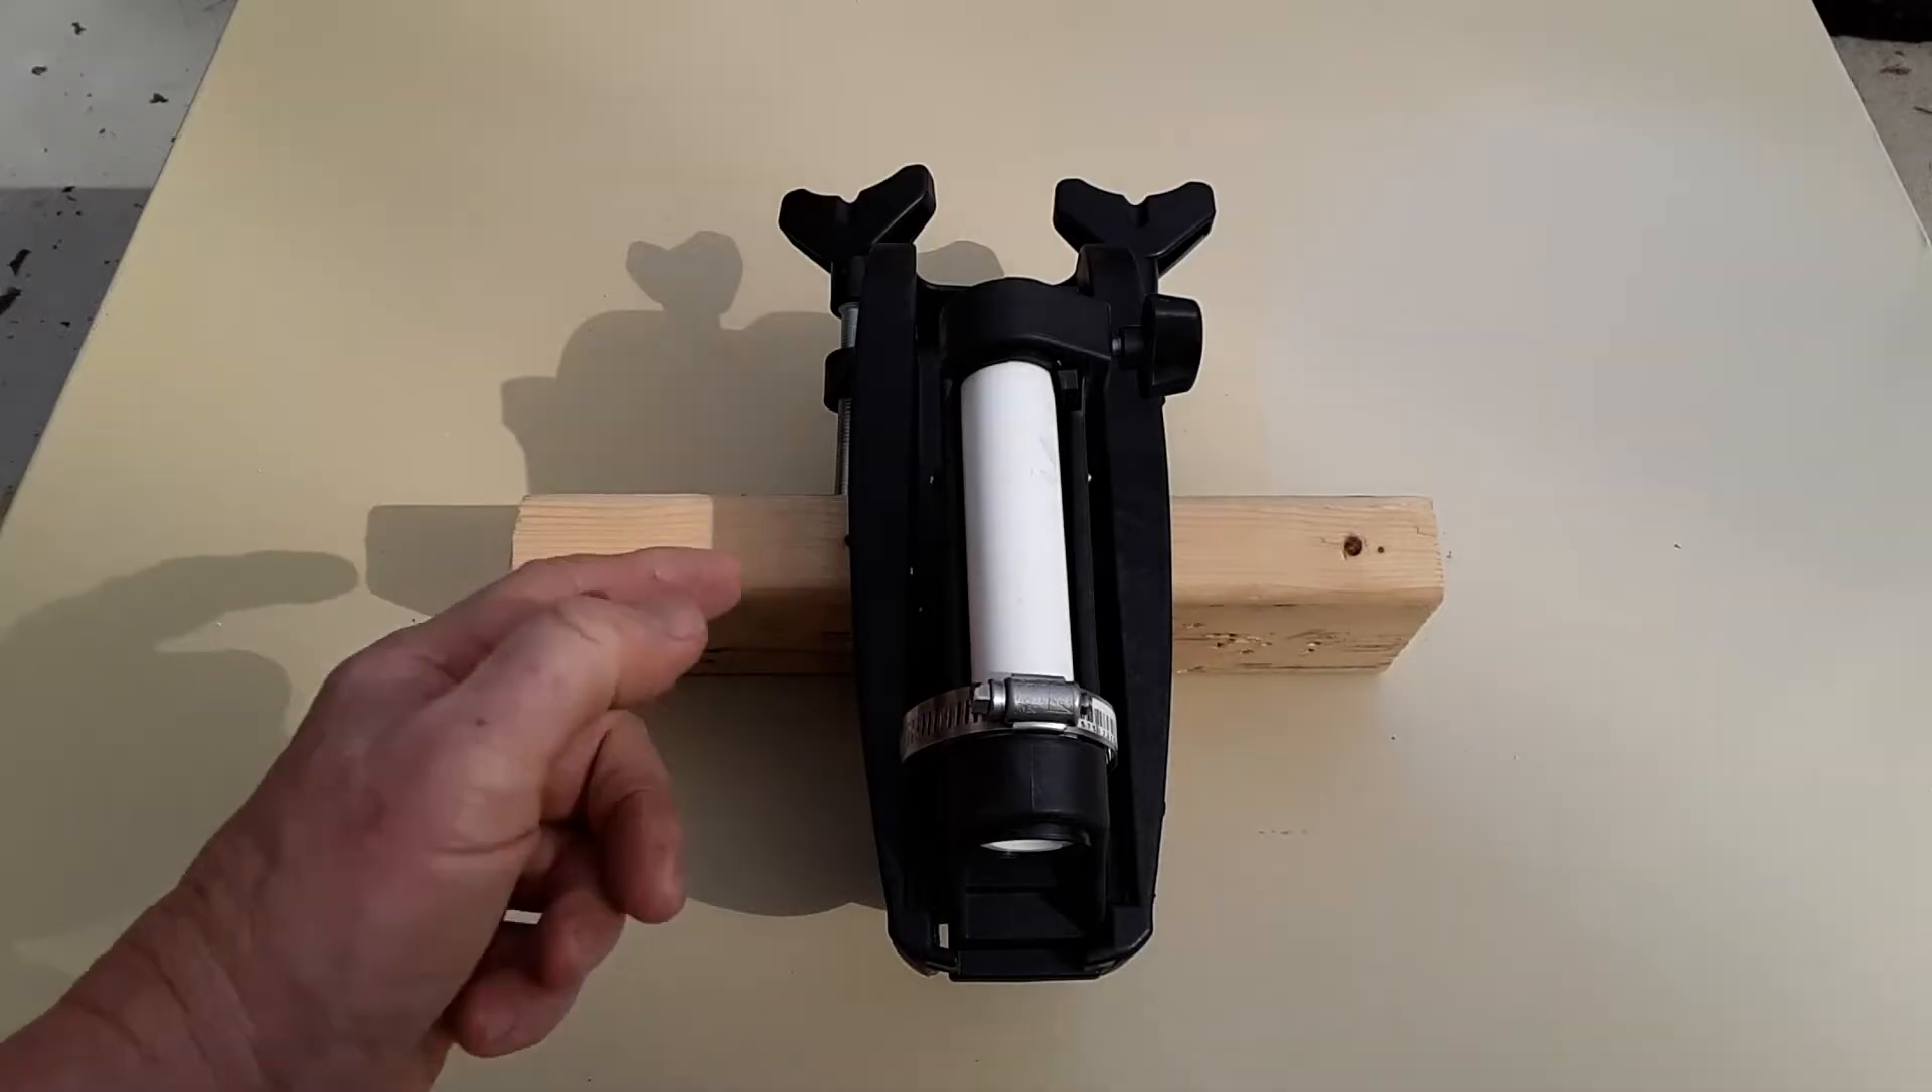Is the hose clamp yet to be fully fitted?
No.